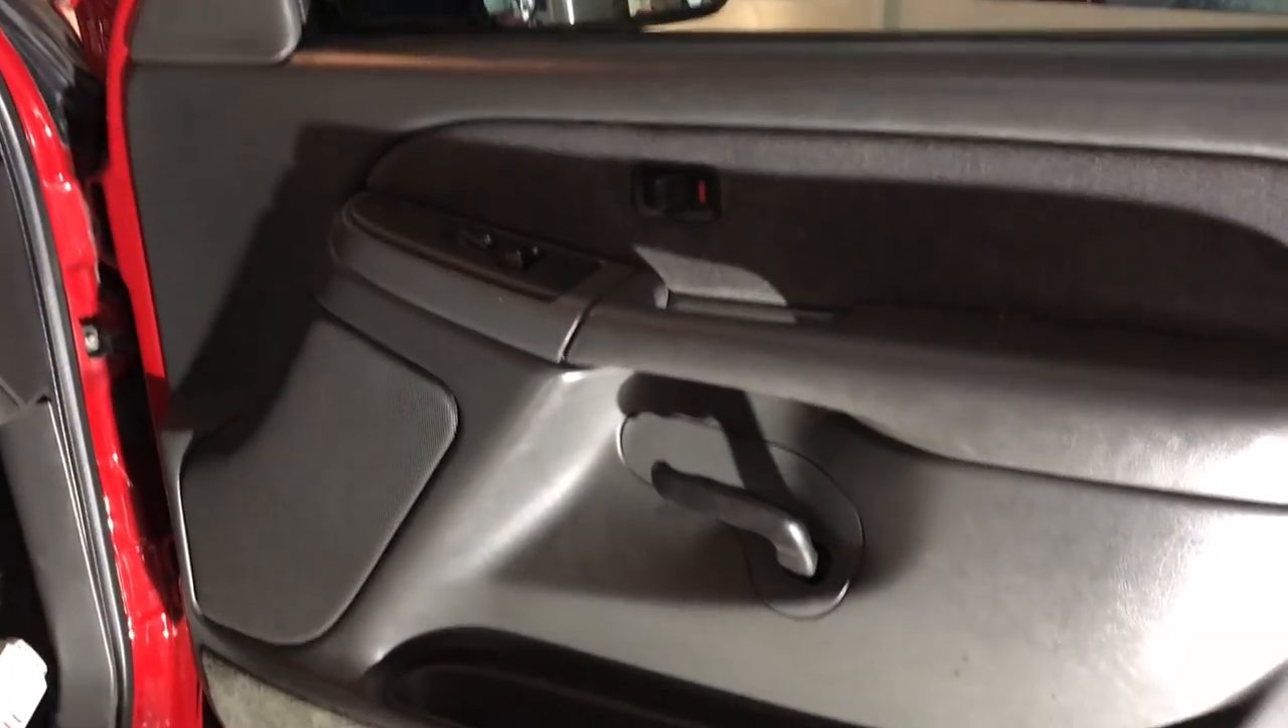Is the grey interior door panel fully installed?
Yes.